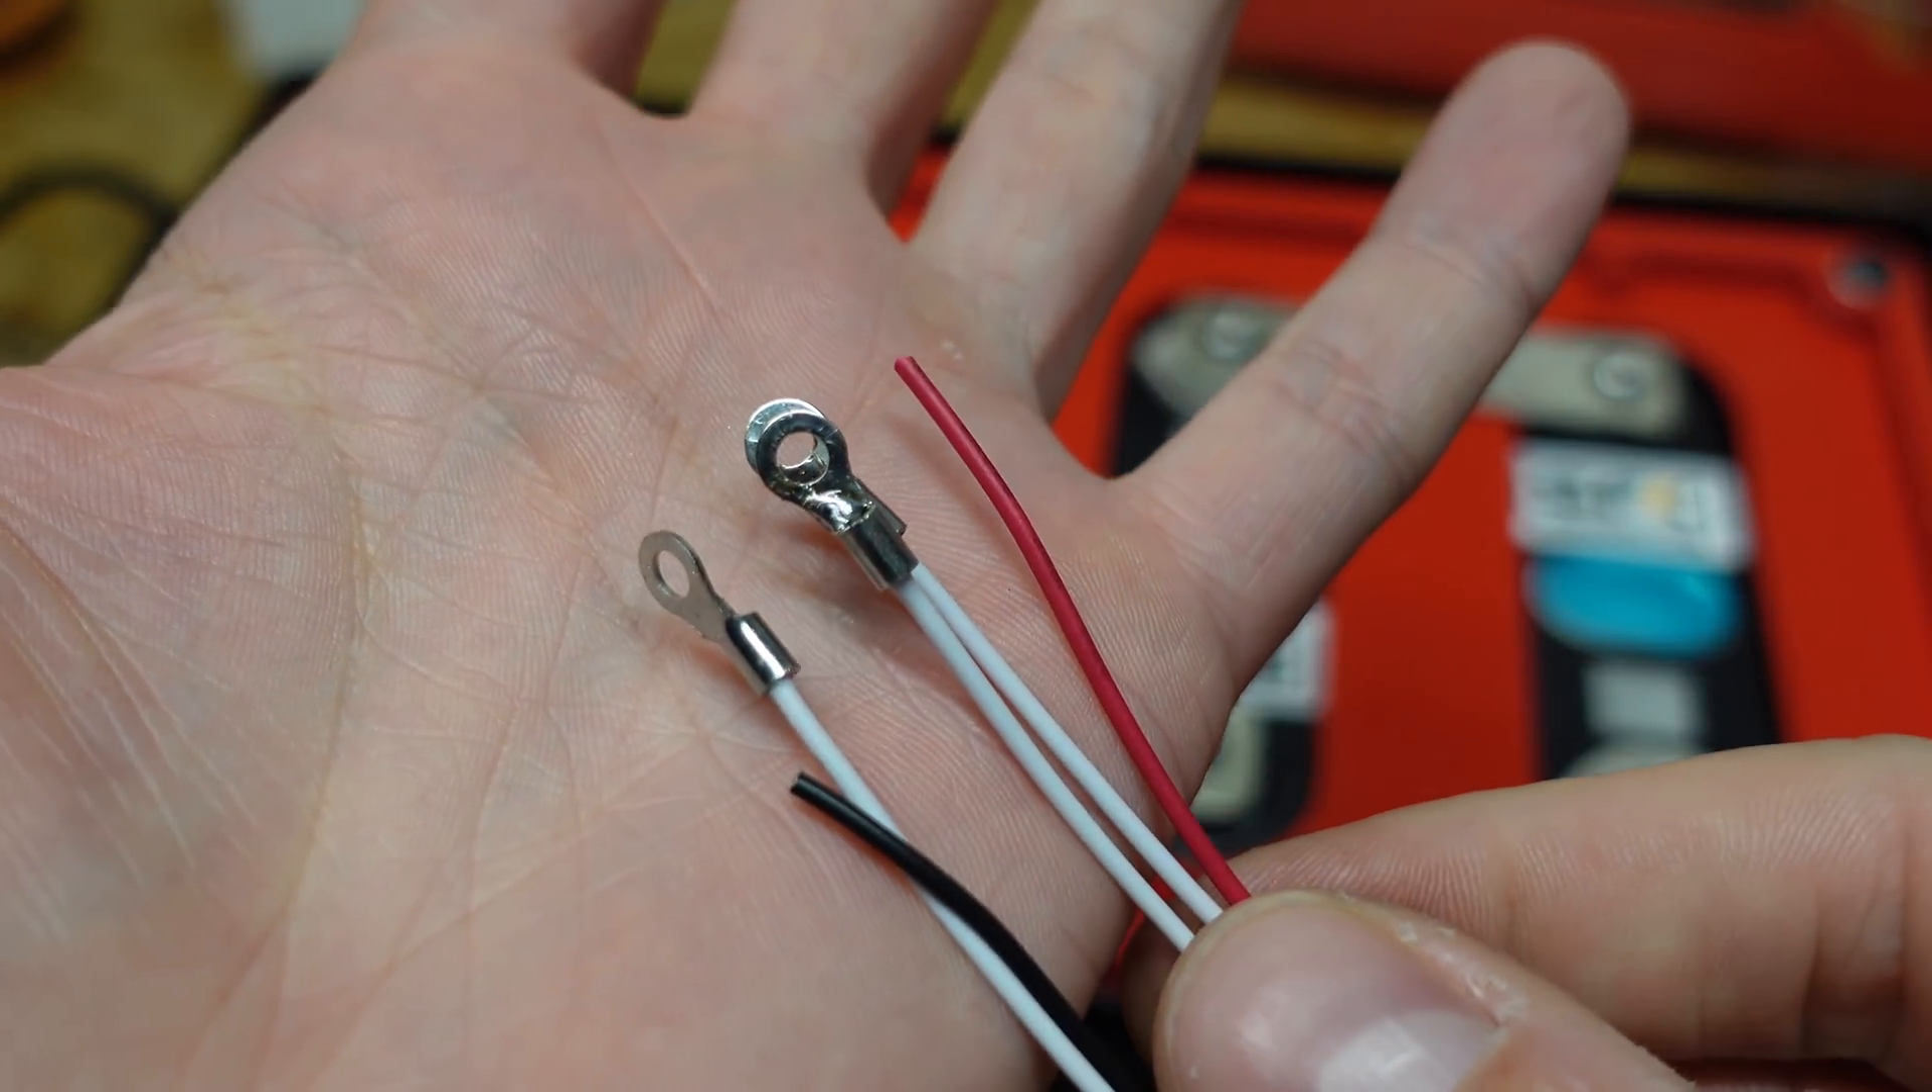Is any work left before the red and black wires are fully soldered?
Yes.